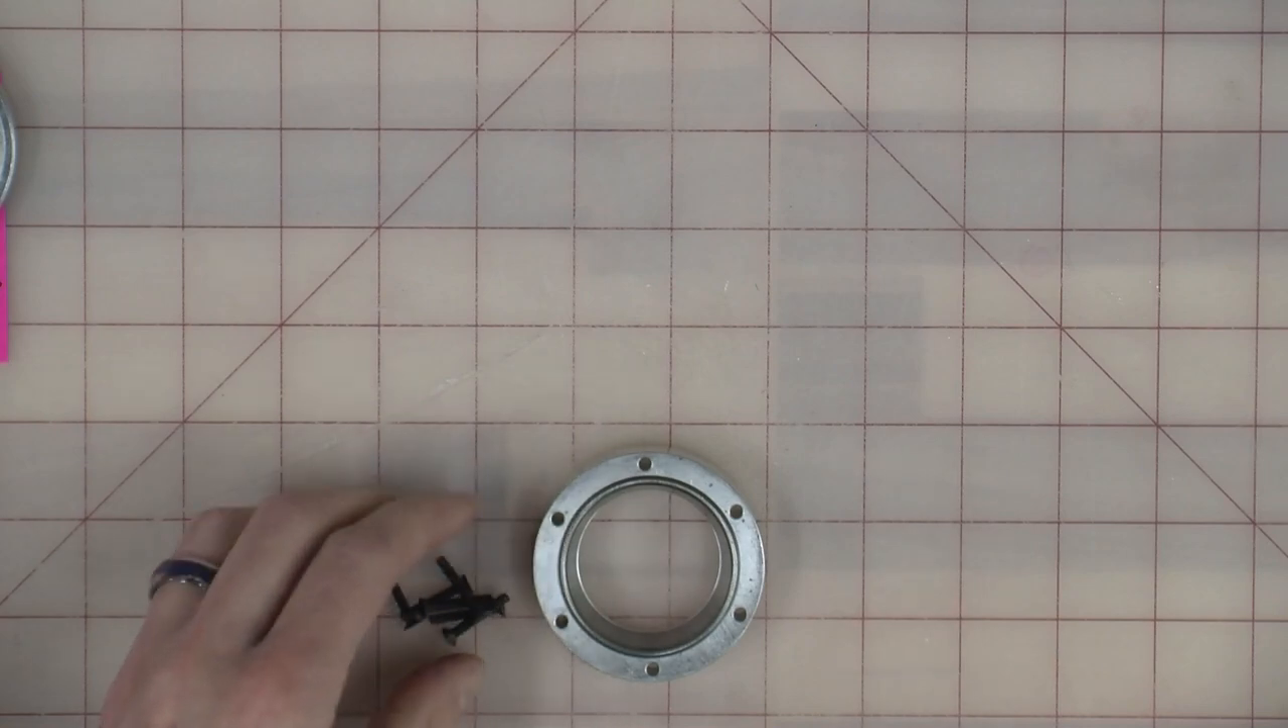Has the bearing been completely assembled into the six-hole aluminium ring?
No.